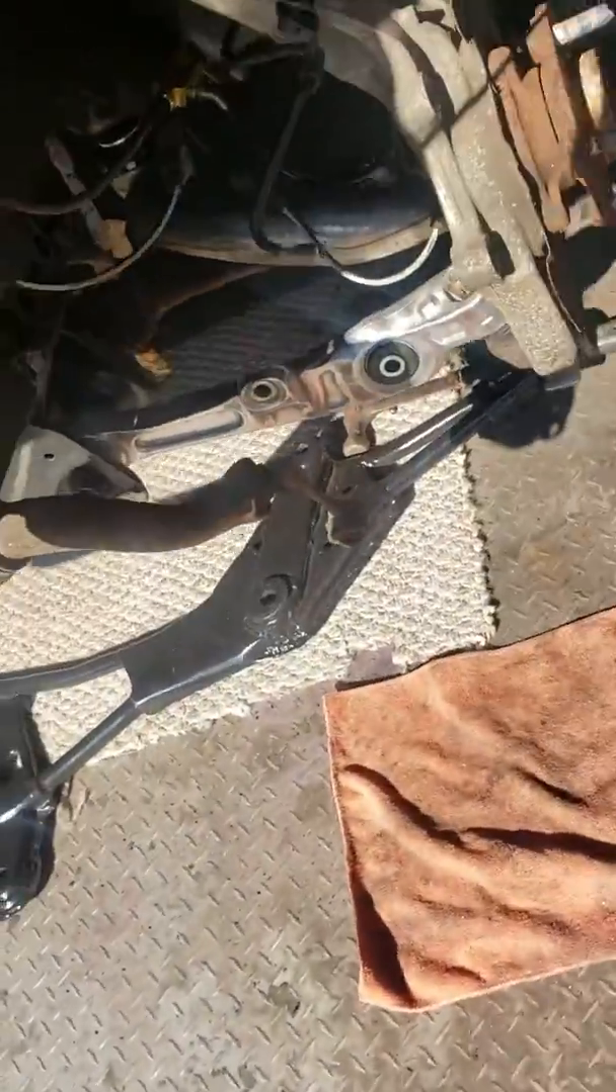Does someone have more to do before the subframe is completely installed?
Yes.